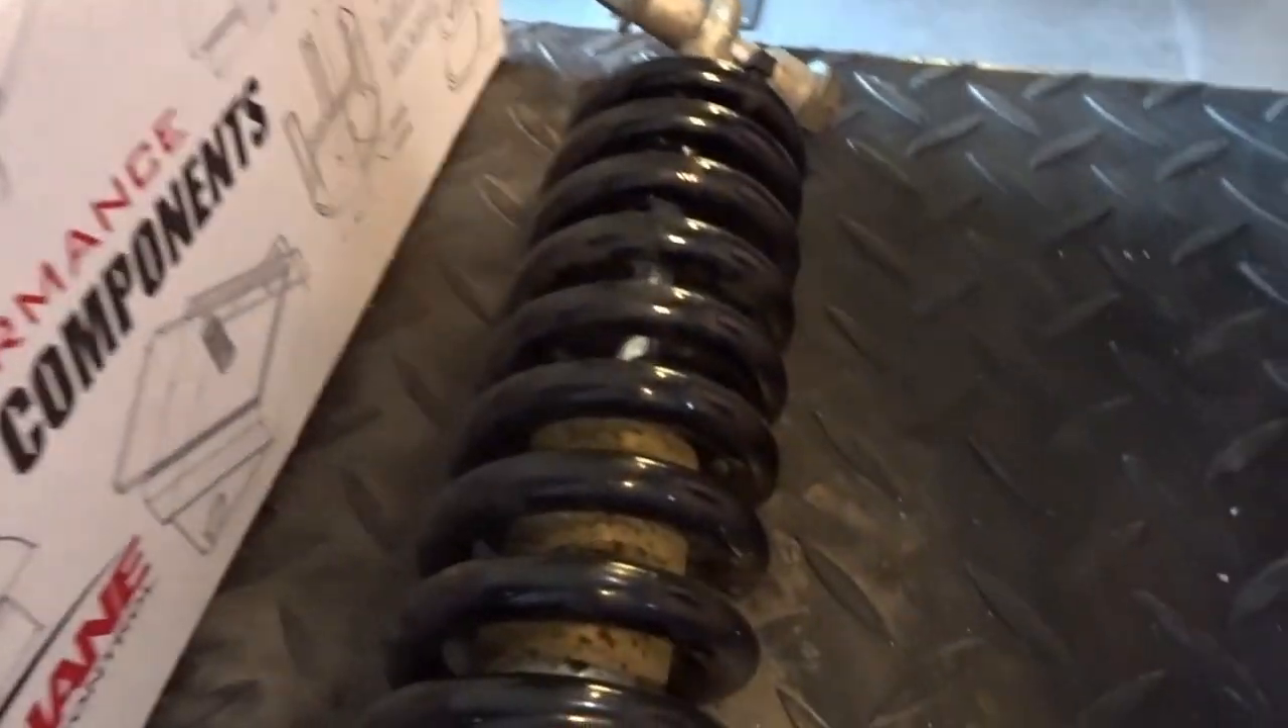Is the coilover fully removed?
Yes.